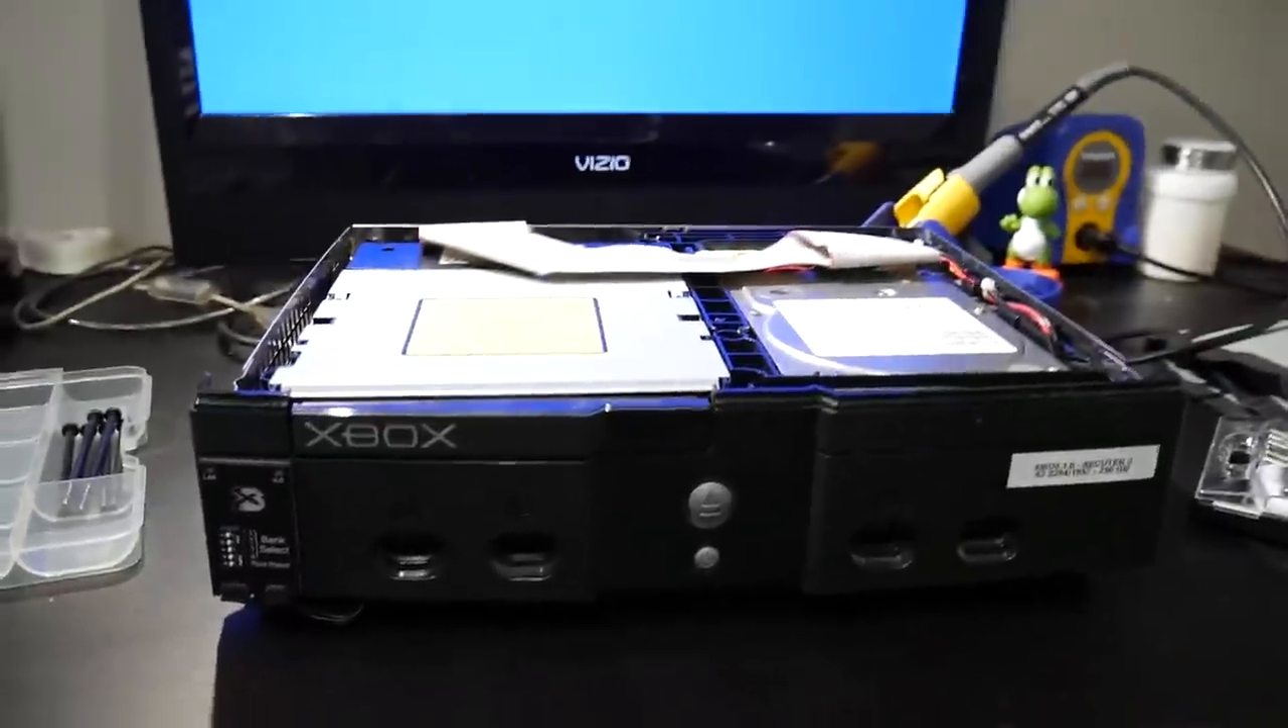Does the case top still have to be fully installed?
Yes.